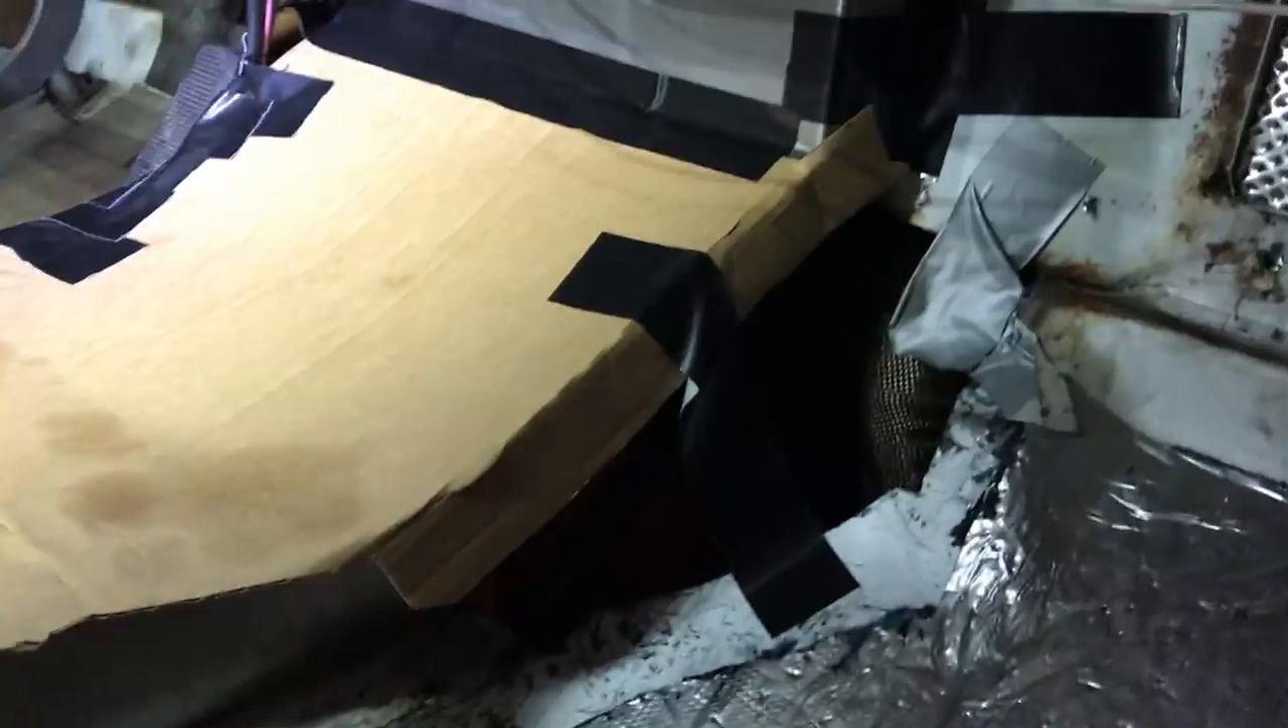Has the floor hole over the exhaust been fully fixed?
No.